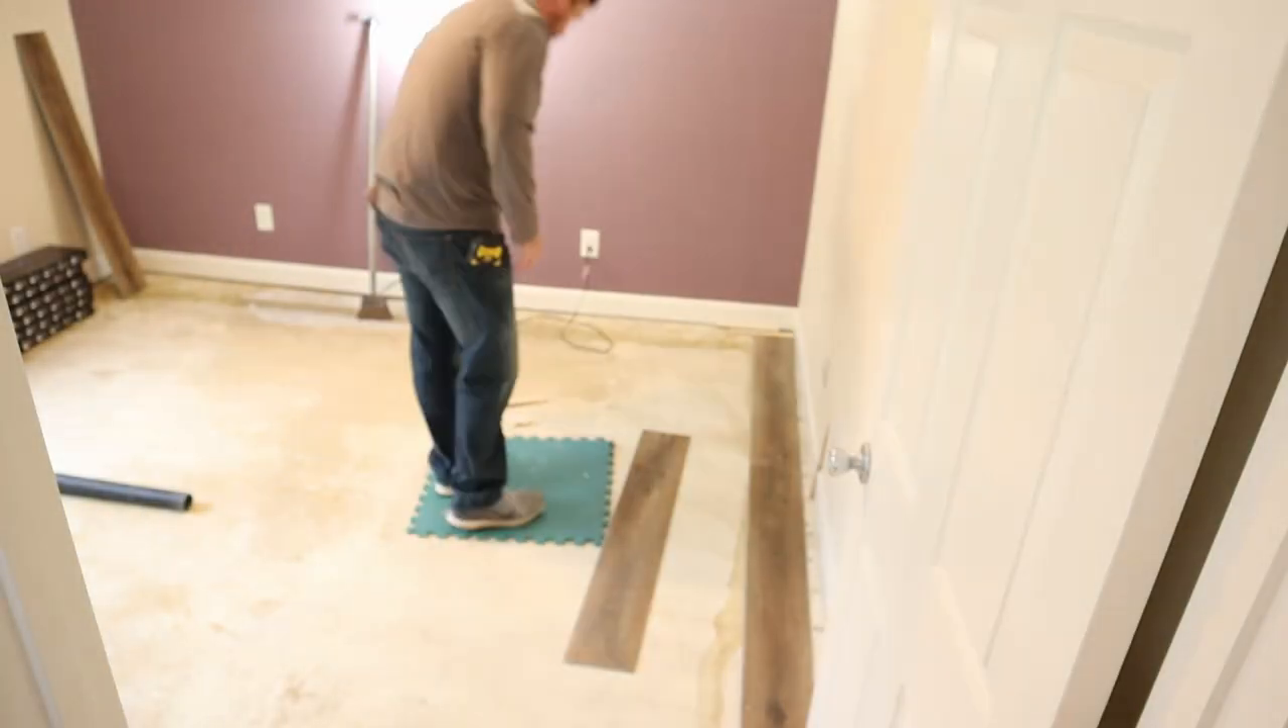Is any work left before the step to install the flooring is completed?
Yes.